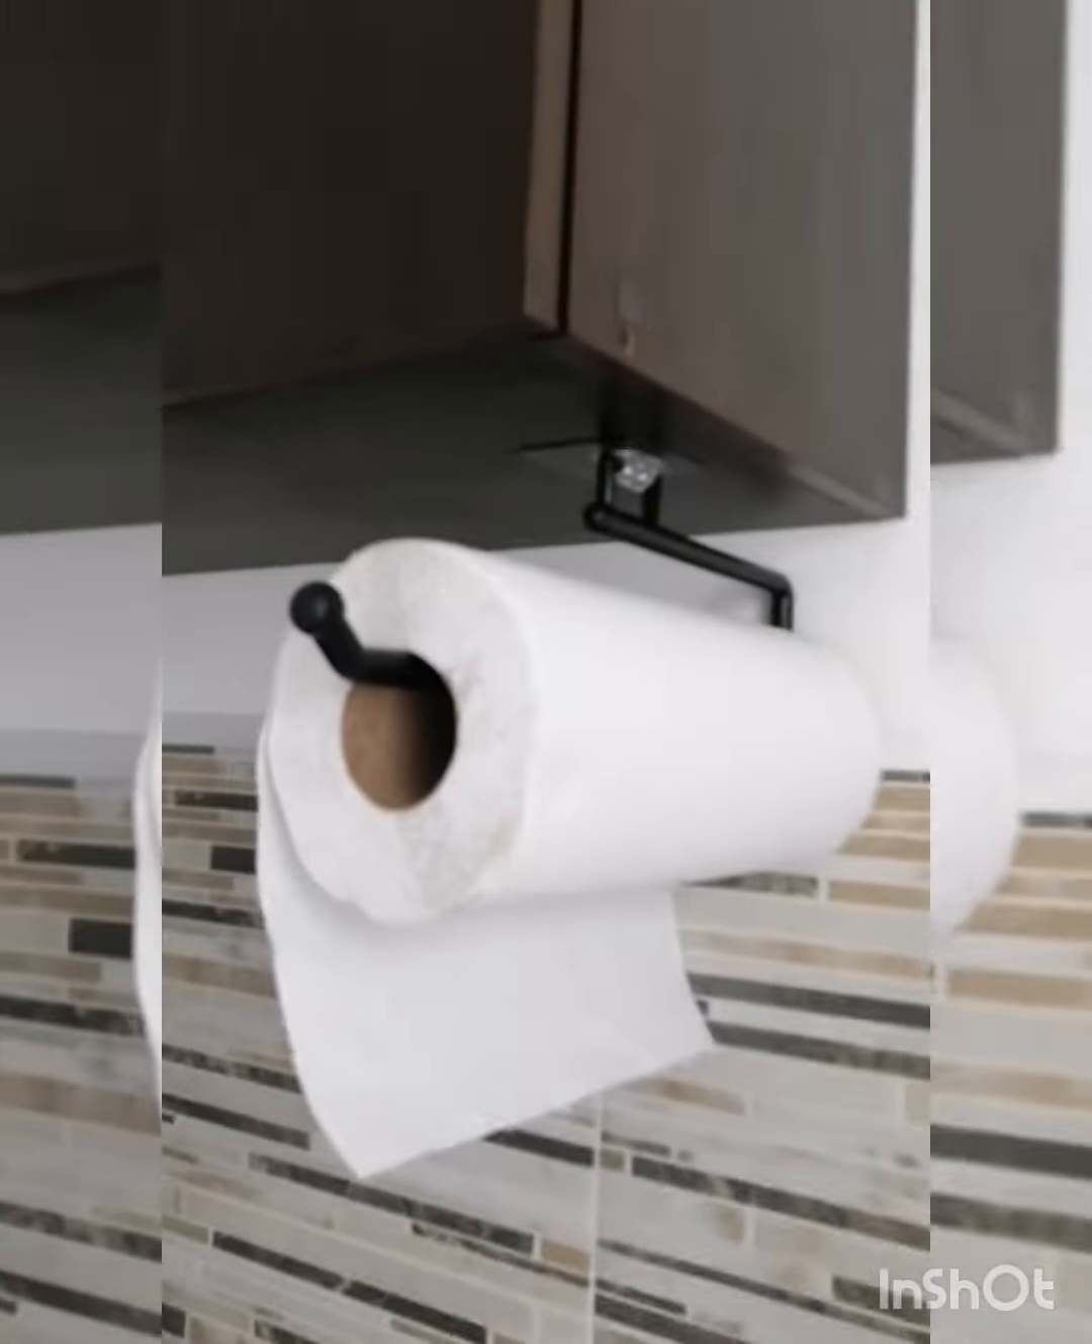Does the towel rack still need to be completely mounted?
No.